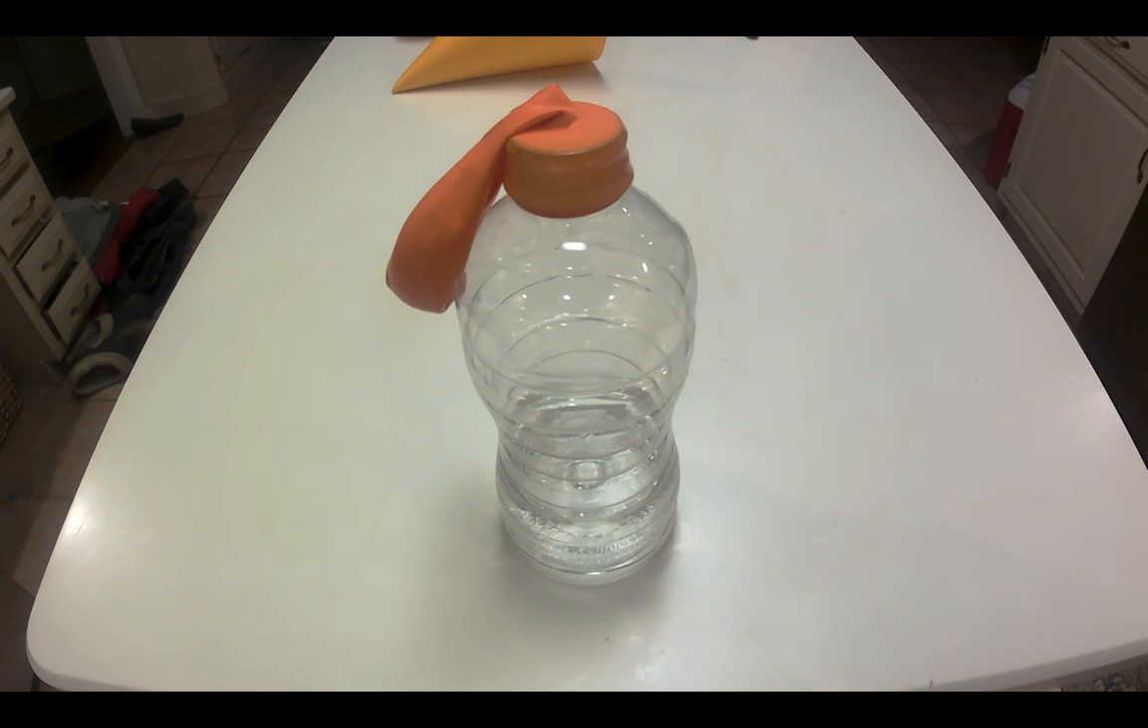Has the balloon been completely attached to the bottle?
Yes.